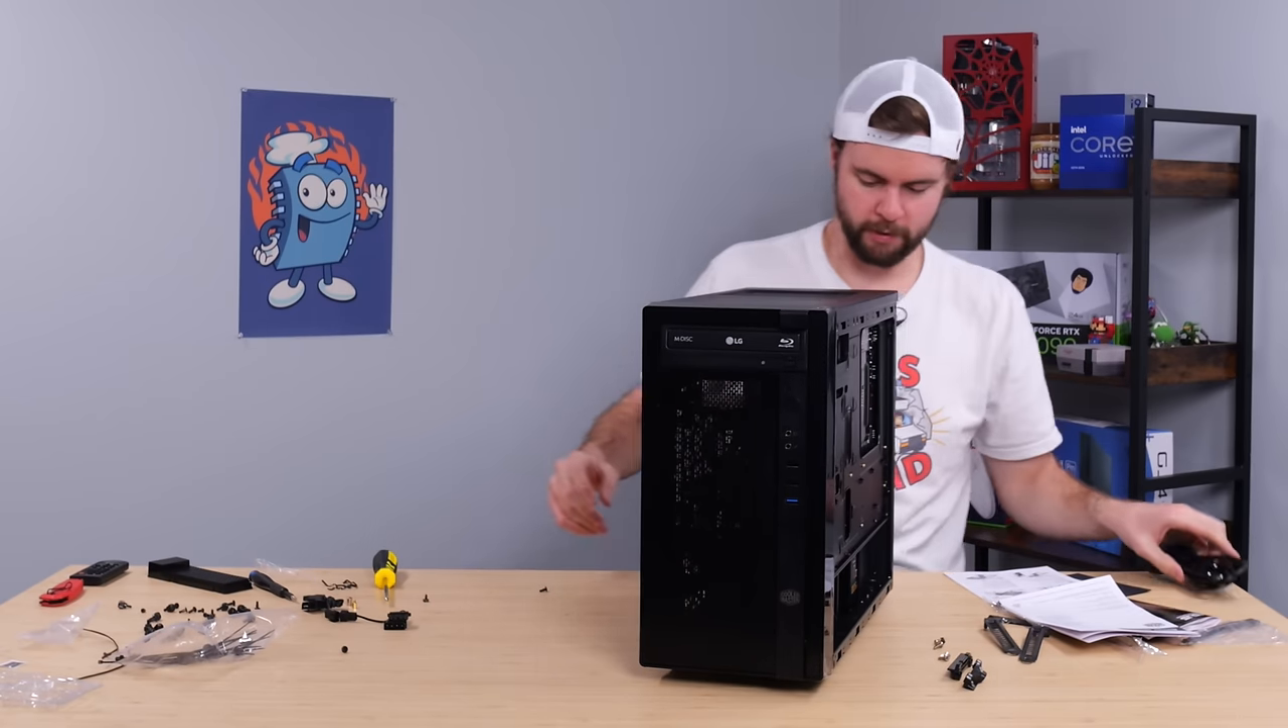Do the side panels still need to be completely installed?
Yes.